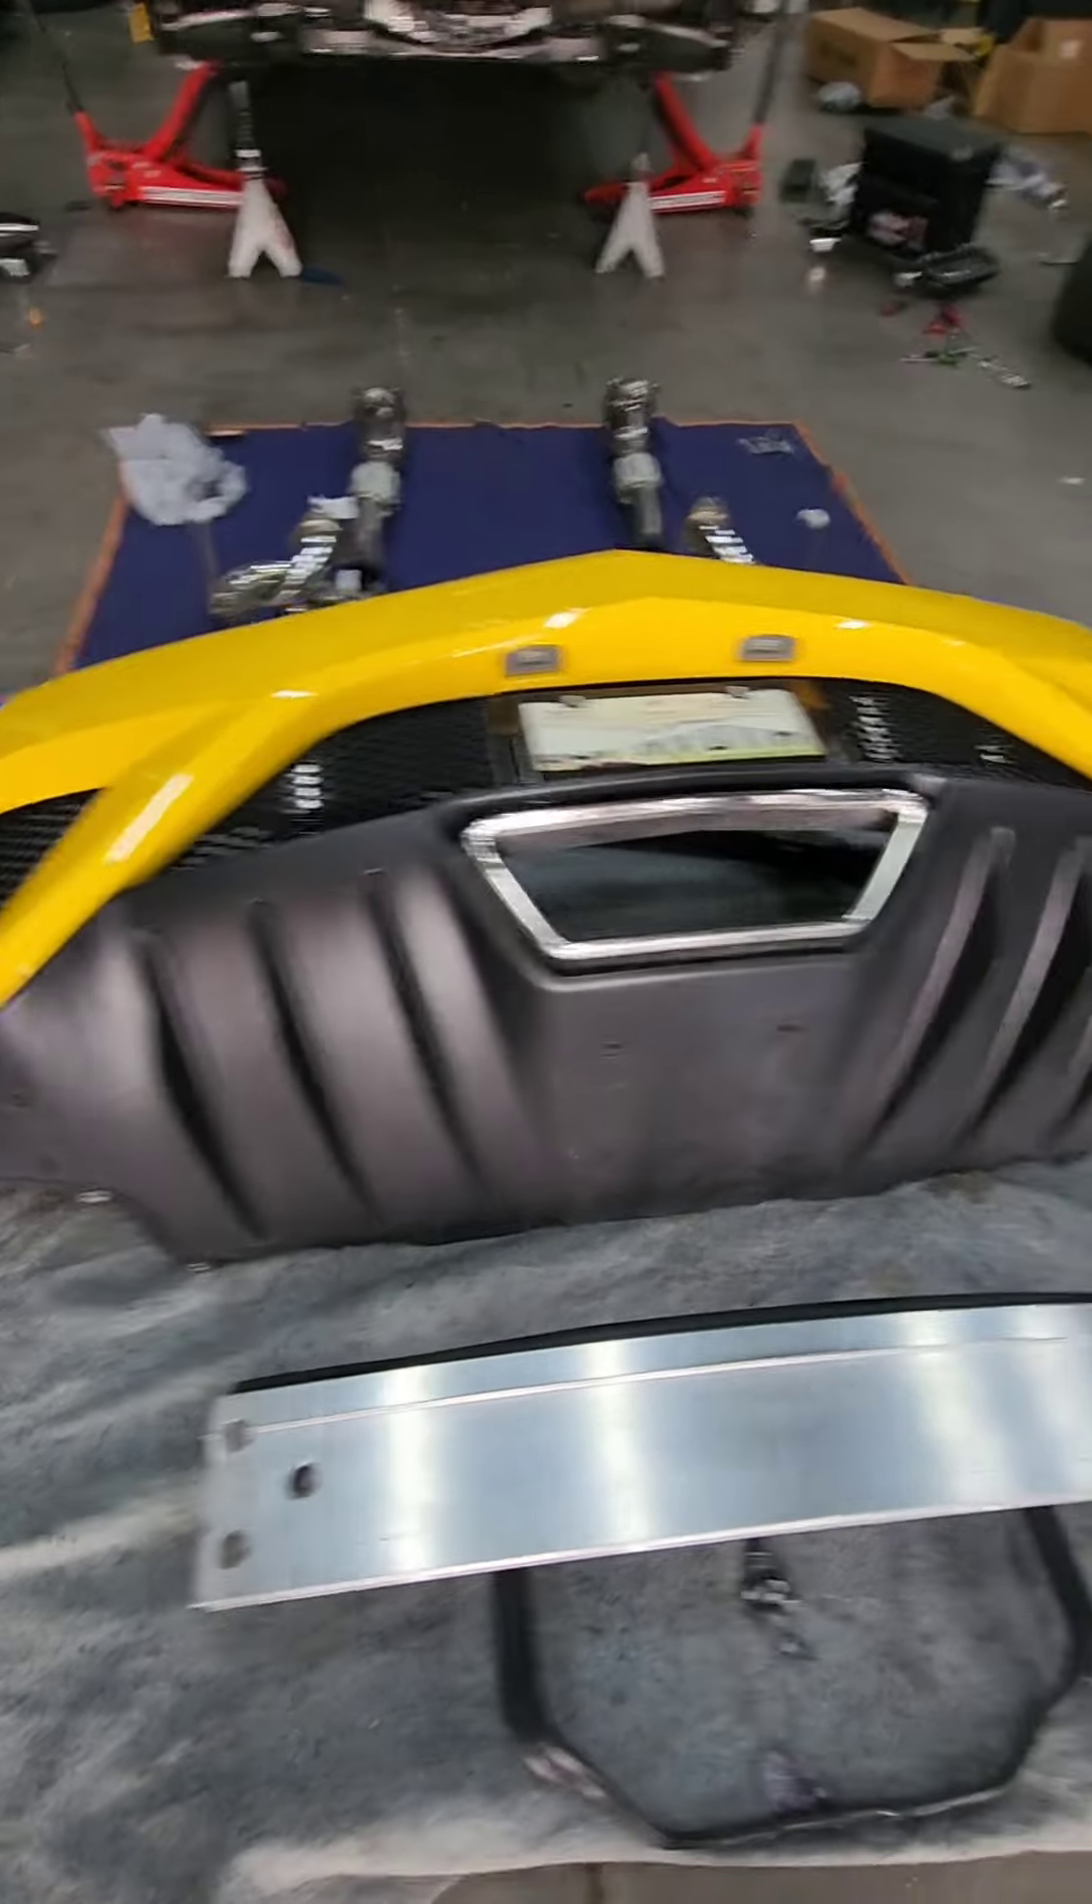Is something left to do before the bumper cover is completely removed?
No.